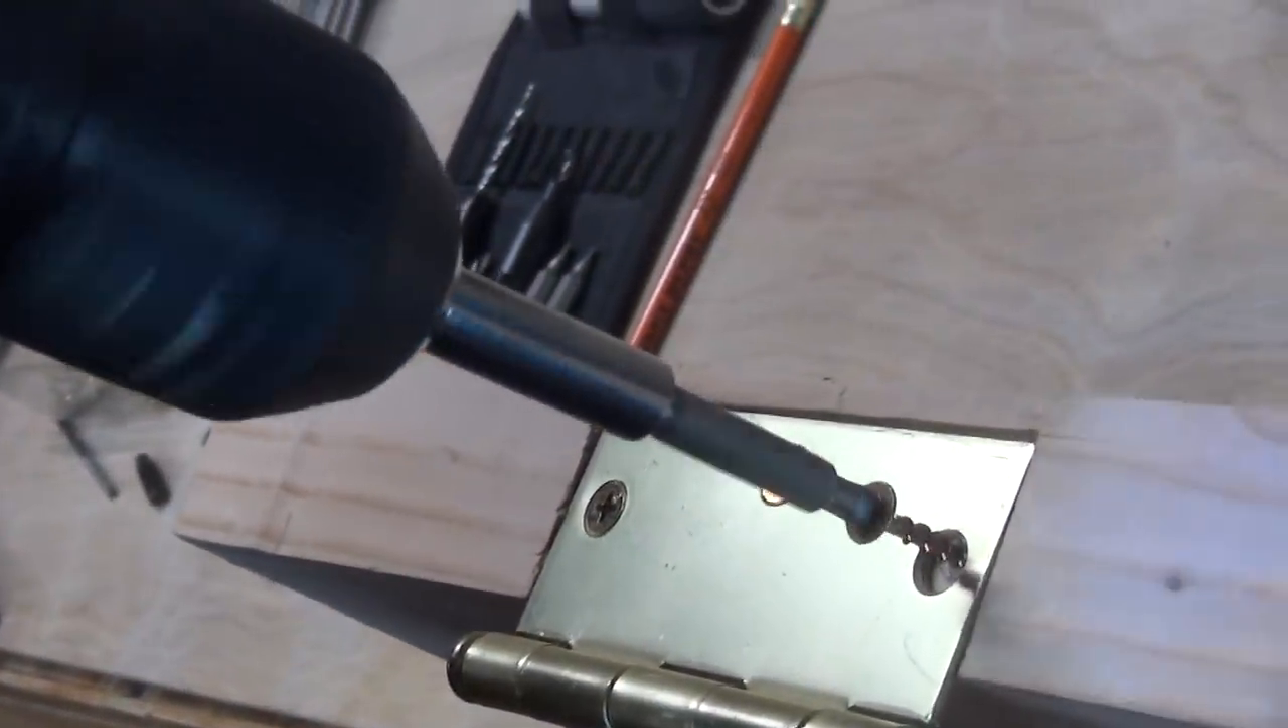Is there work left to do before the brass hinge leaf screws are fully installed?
Yes.